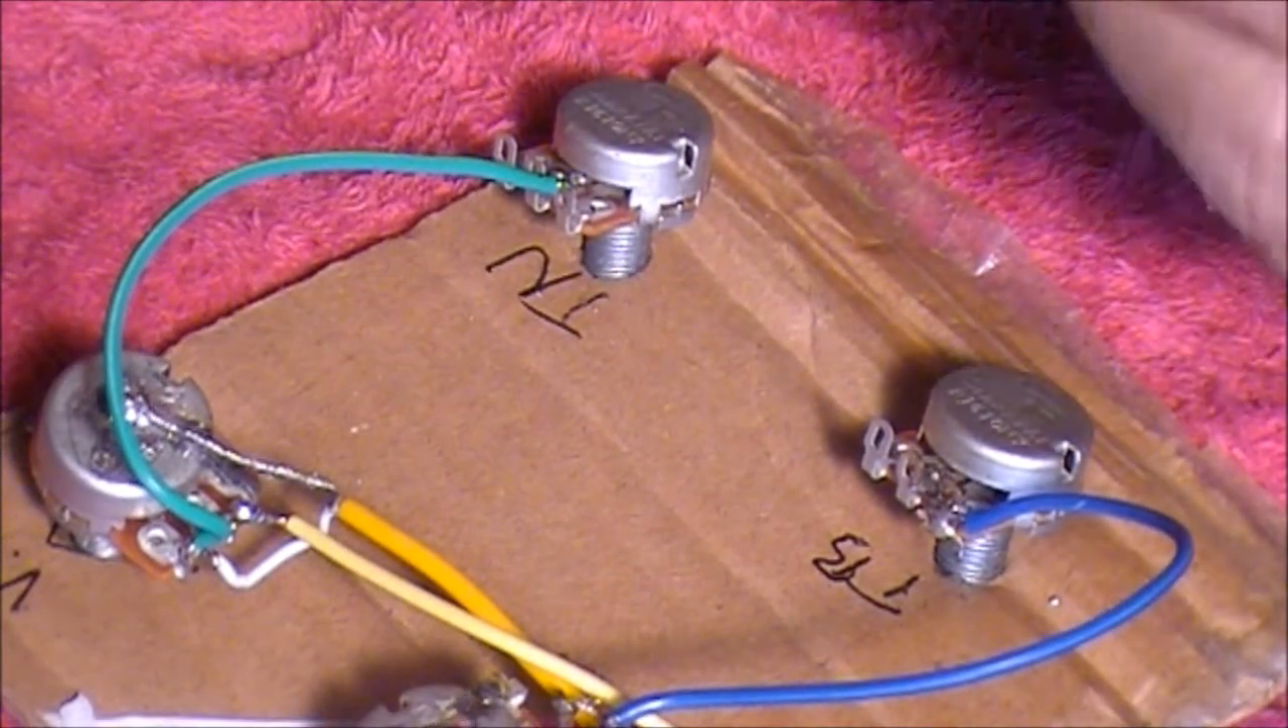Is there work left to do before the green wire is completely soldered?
No.